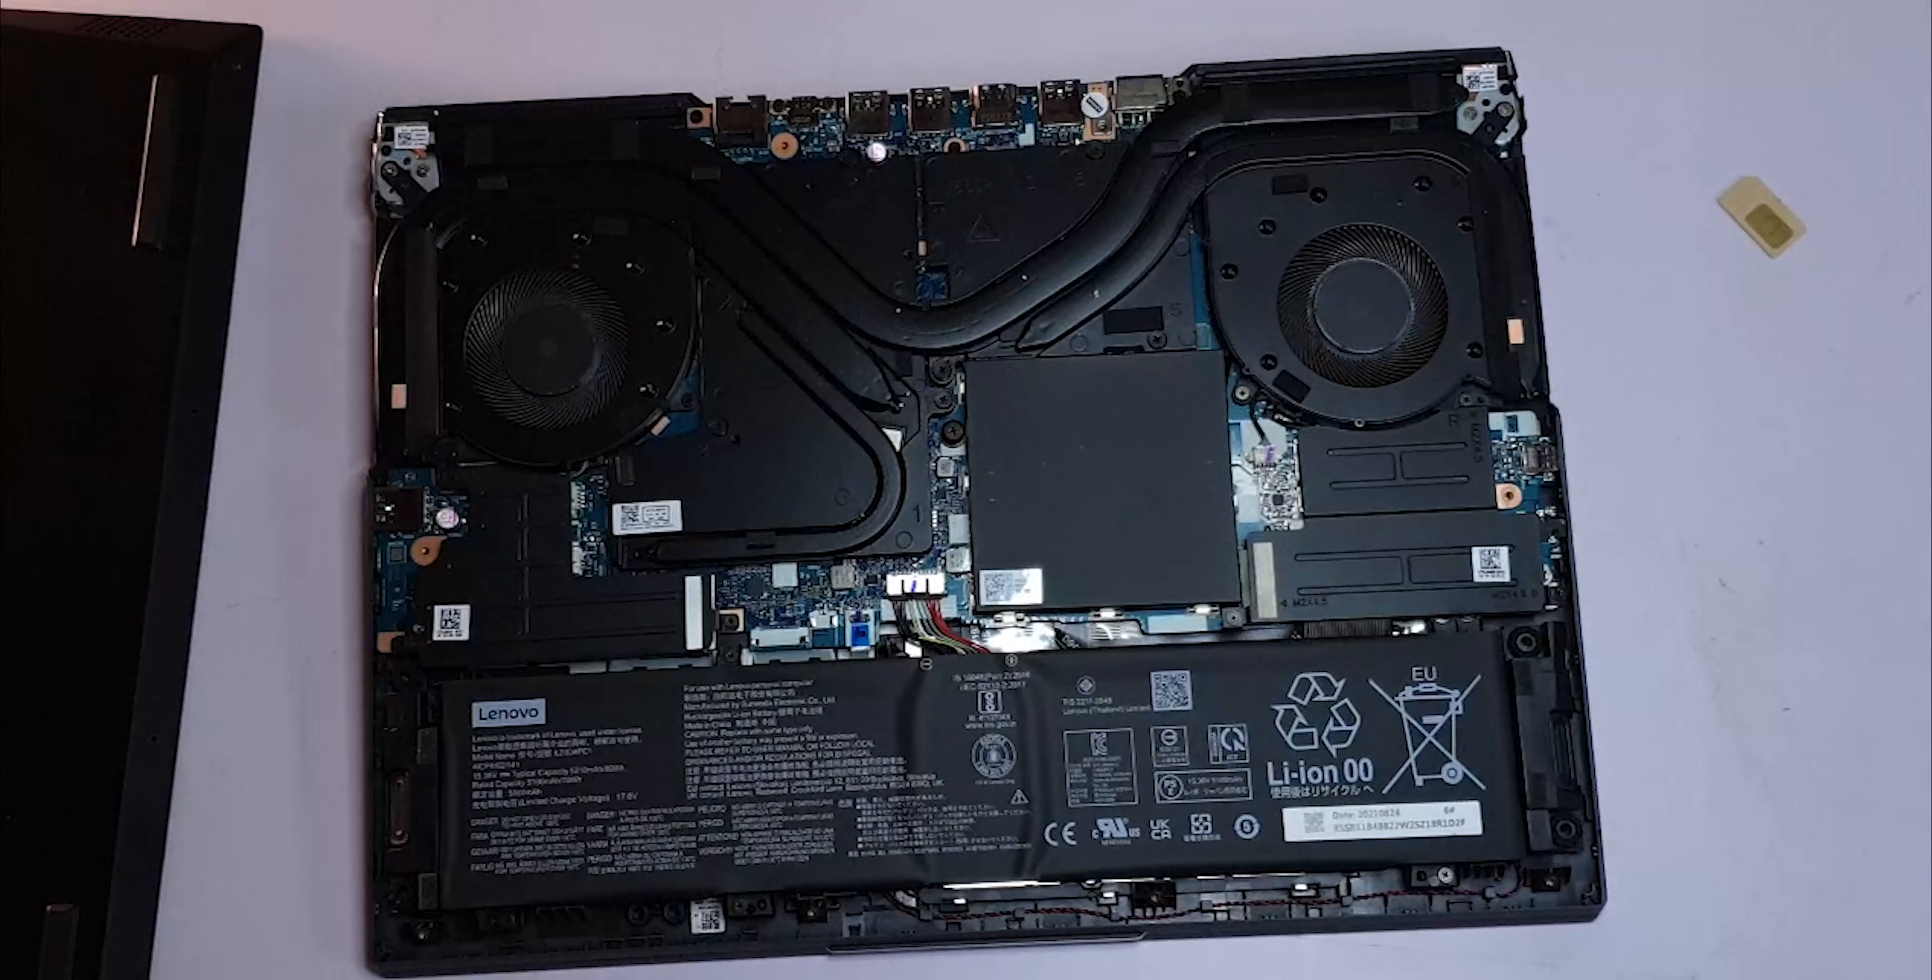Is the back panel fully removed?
Yes.